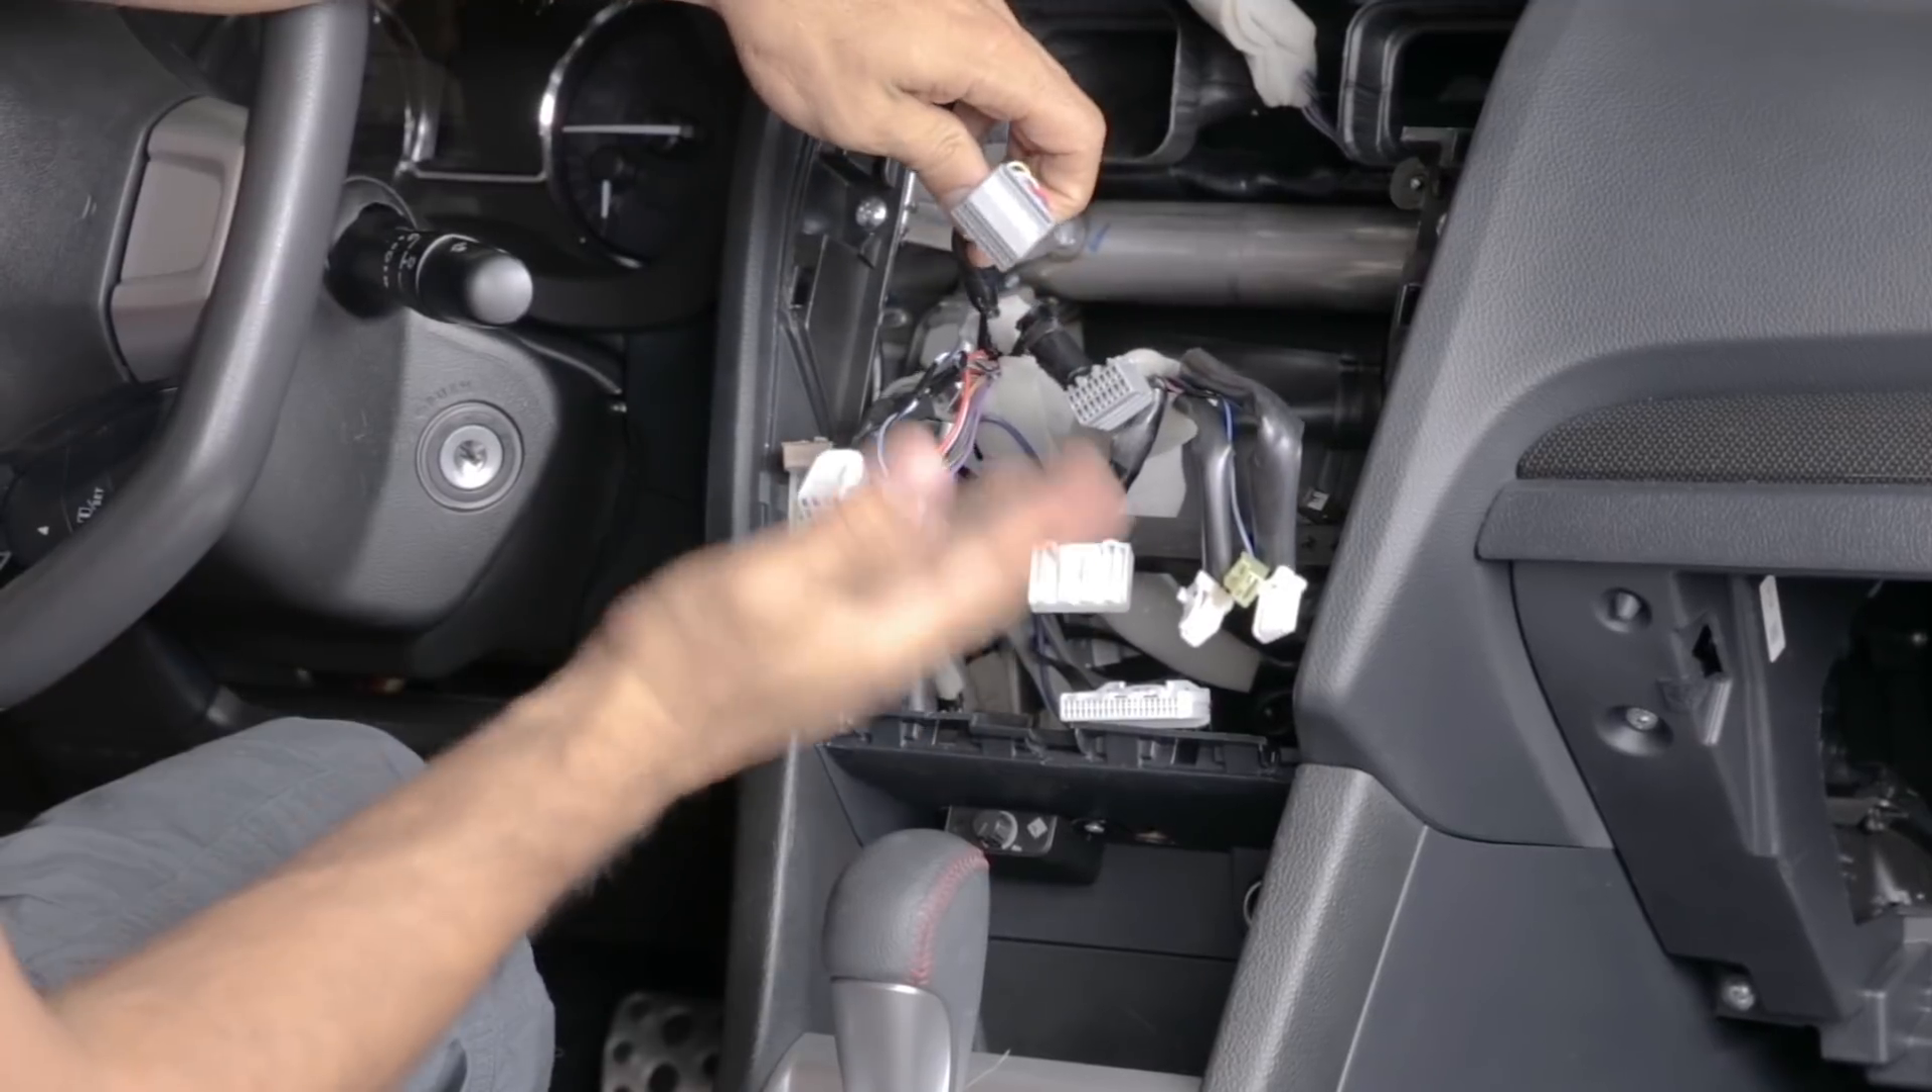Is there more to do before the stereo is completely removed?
No.